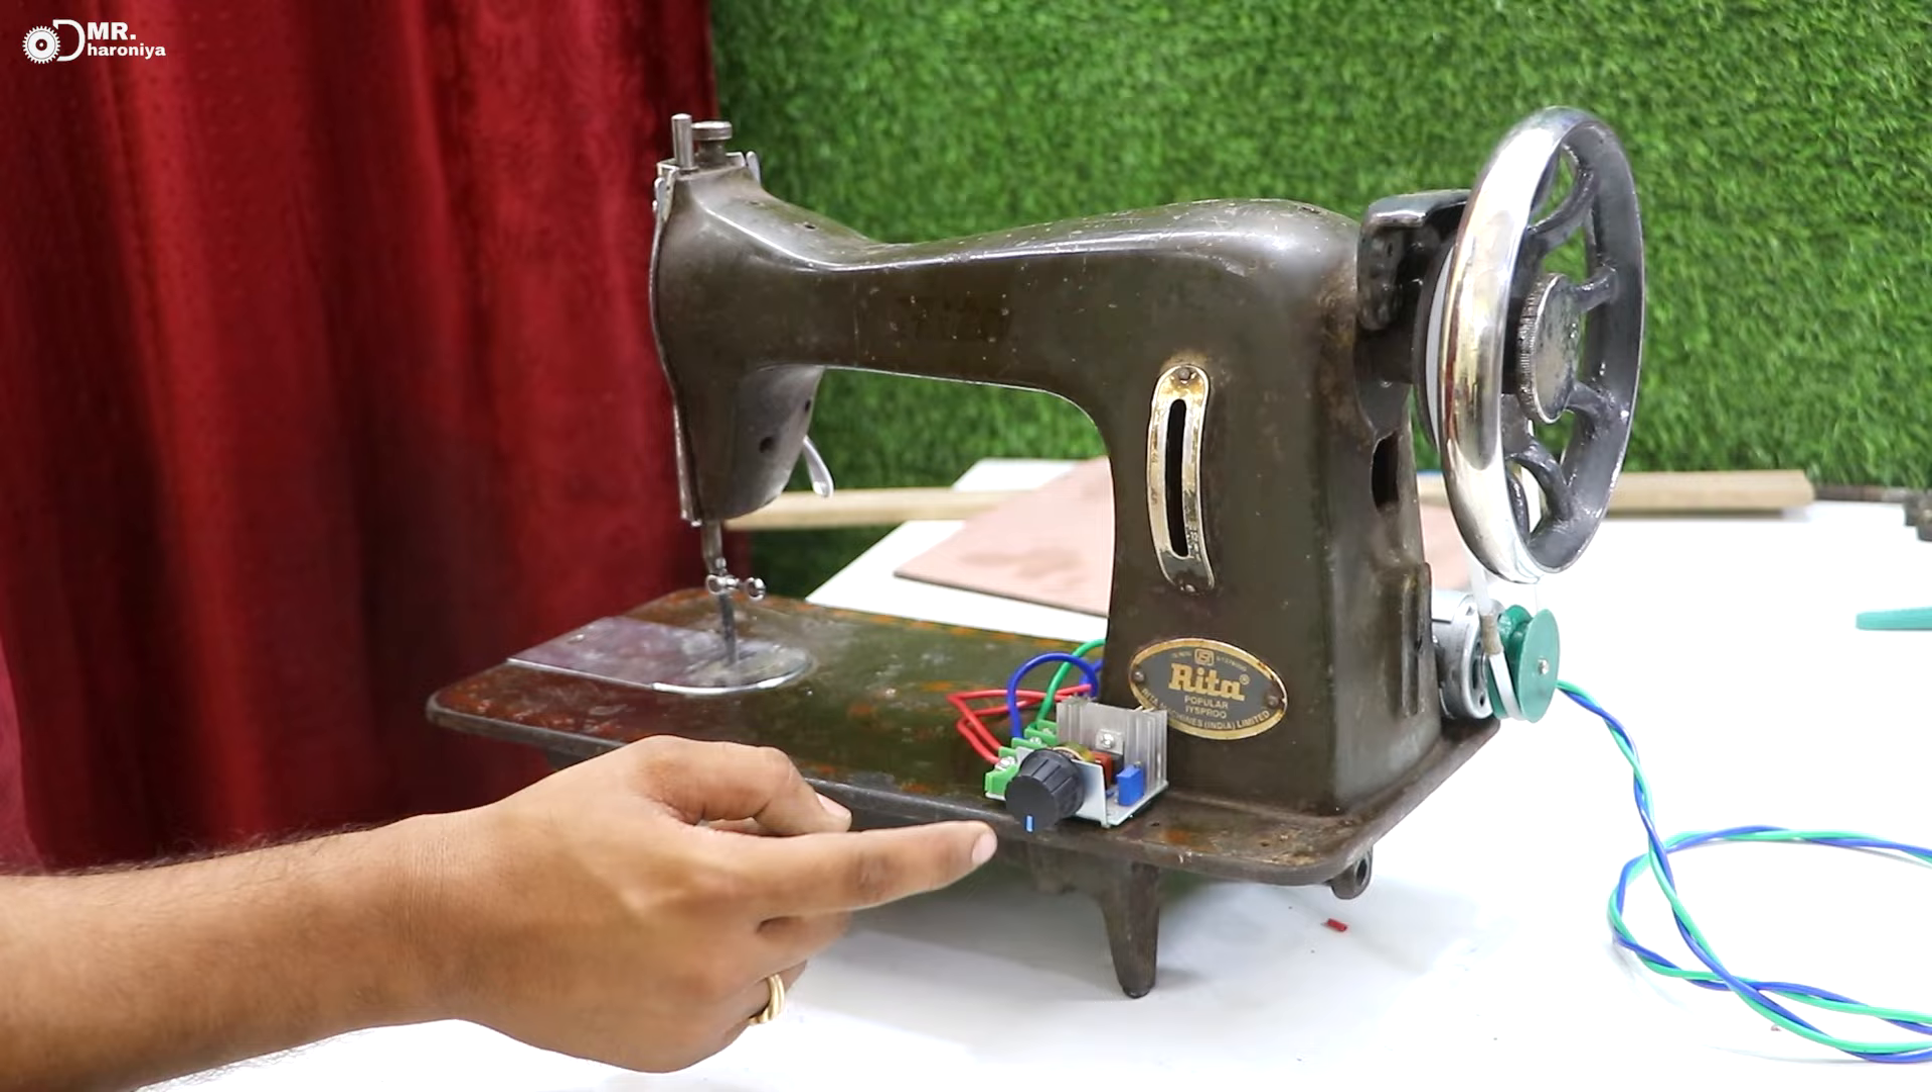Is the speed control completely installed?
Yes.